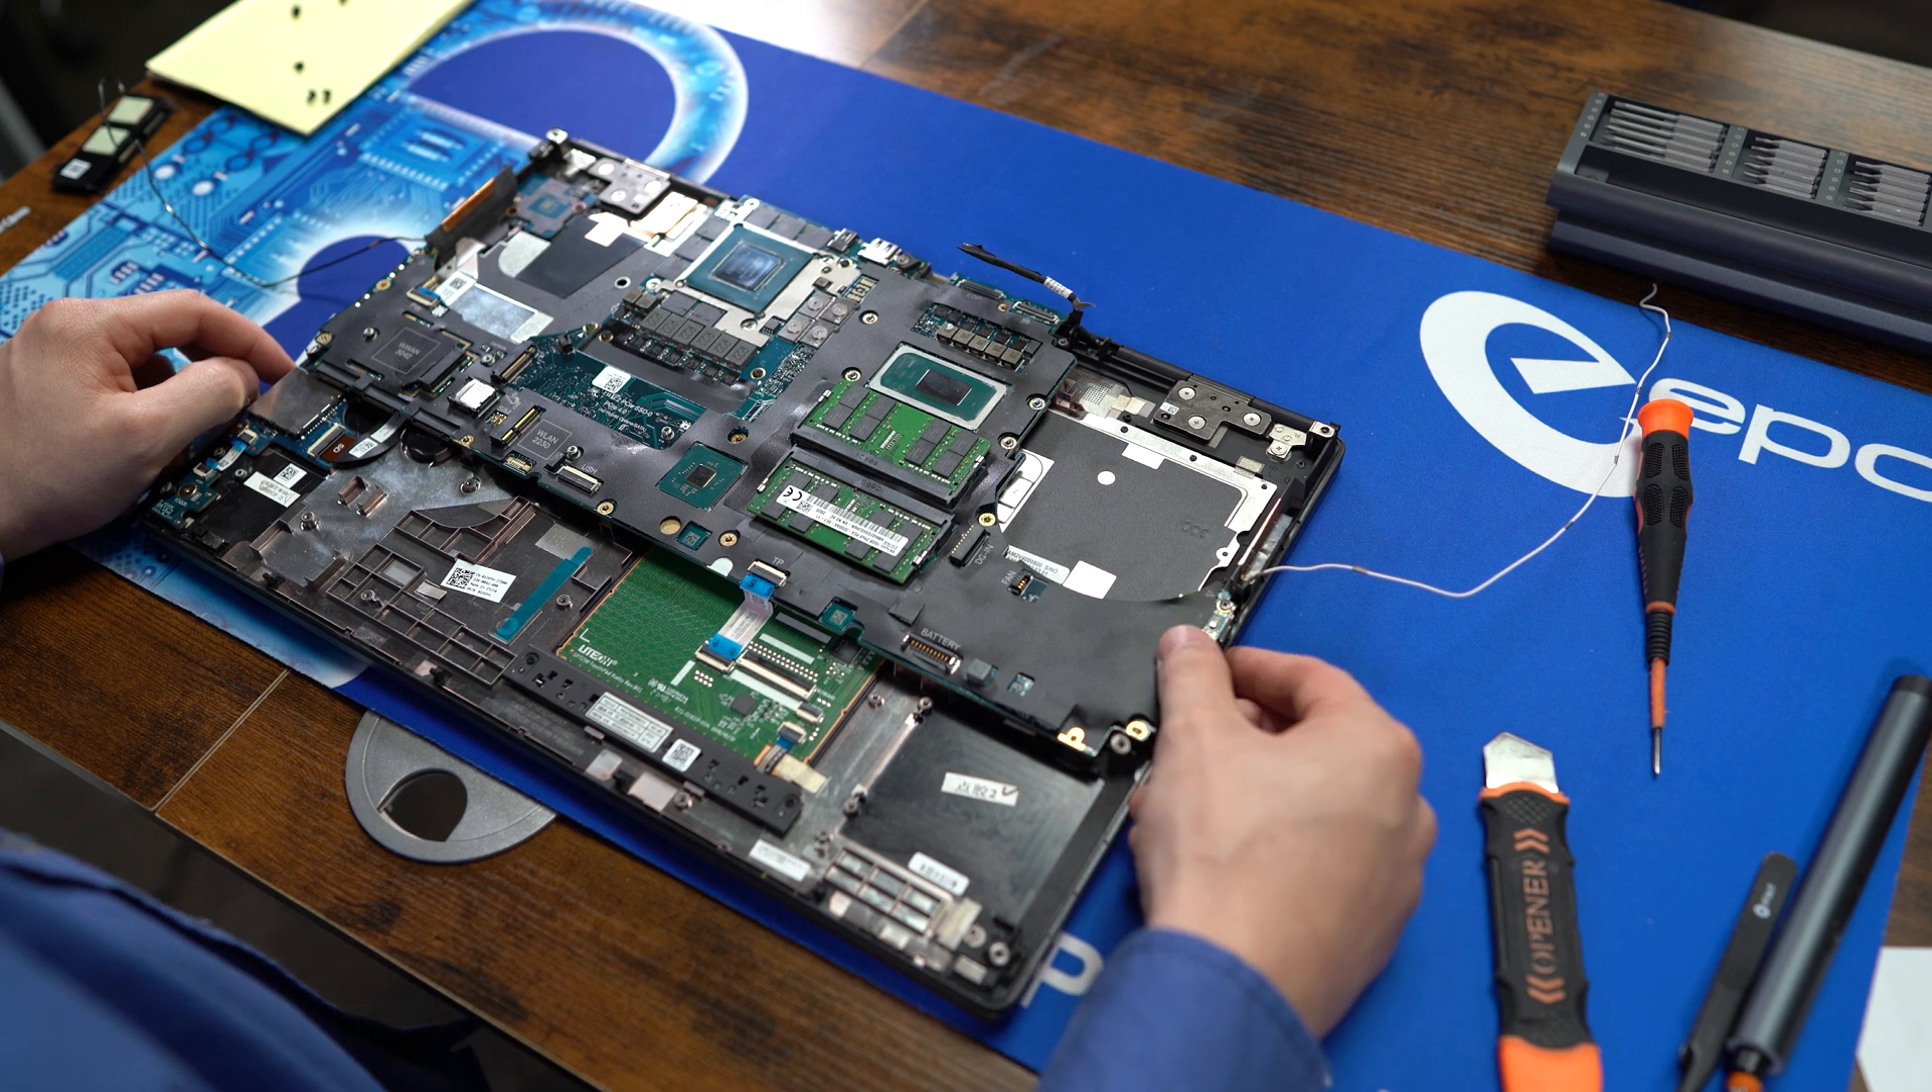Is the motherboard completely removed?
No.